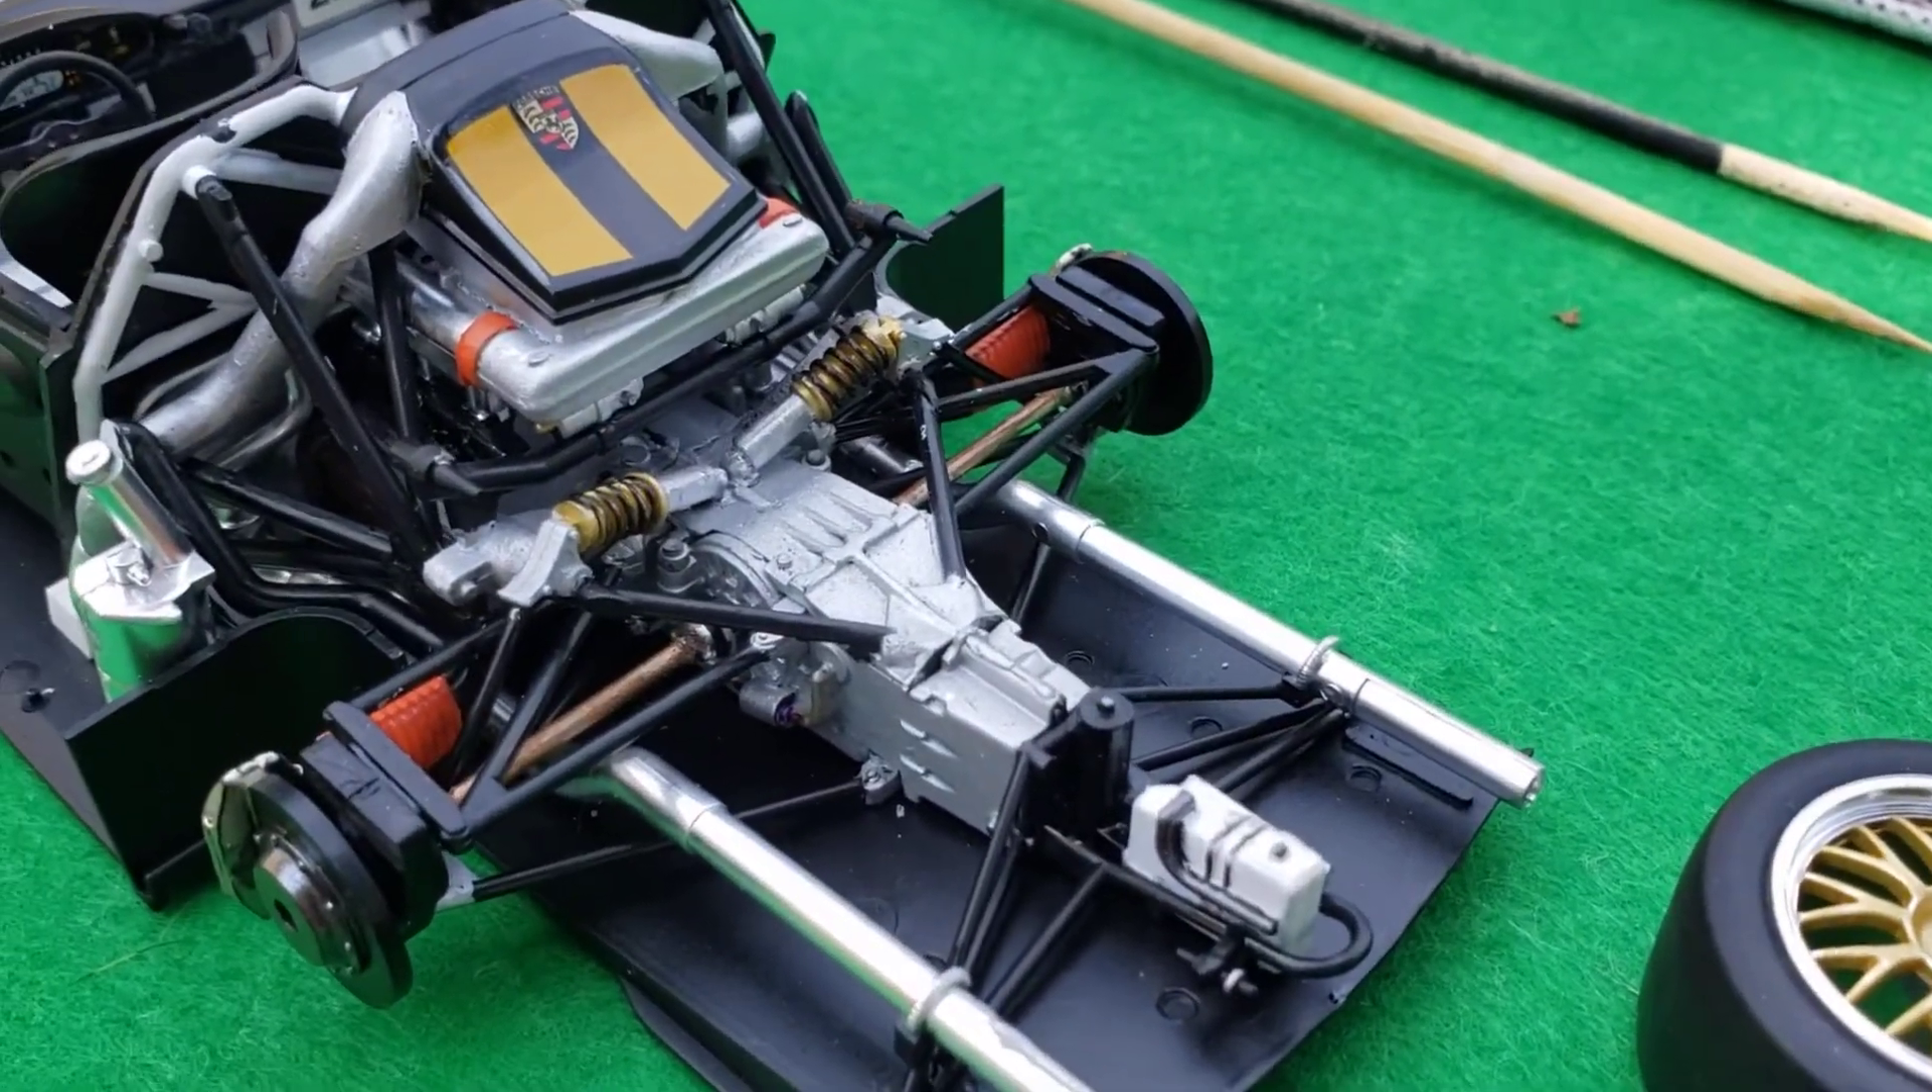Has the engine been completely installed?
Yes.